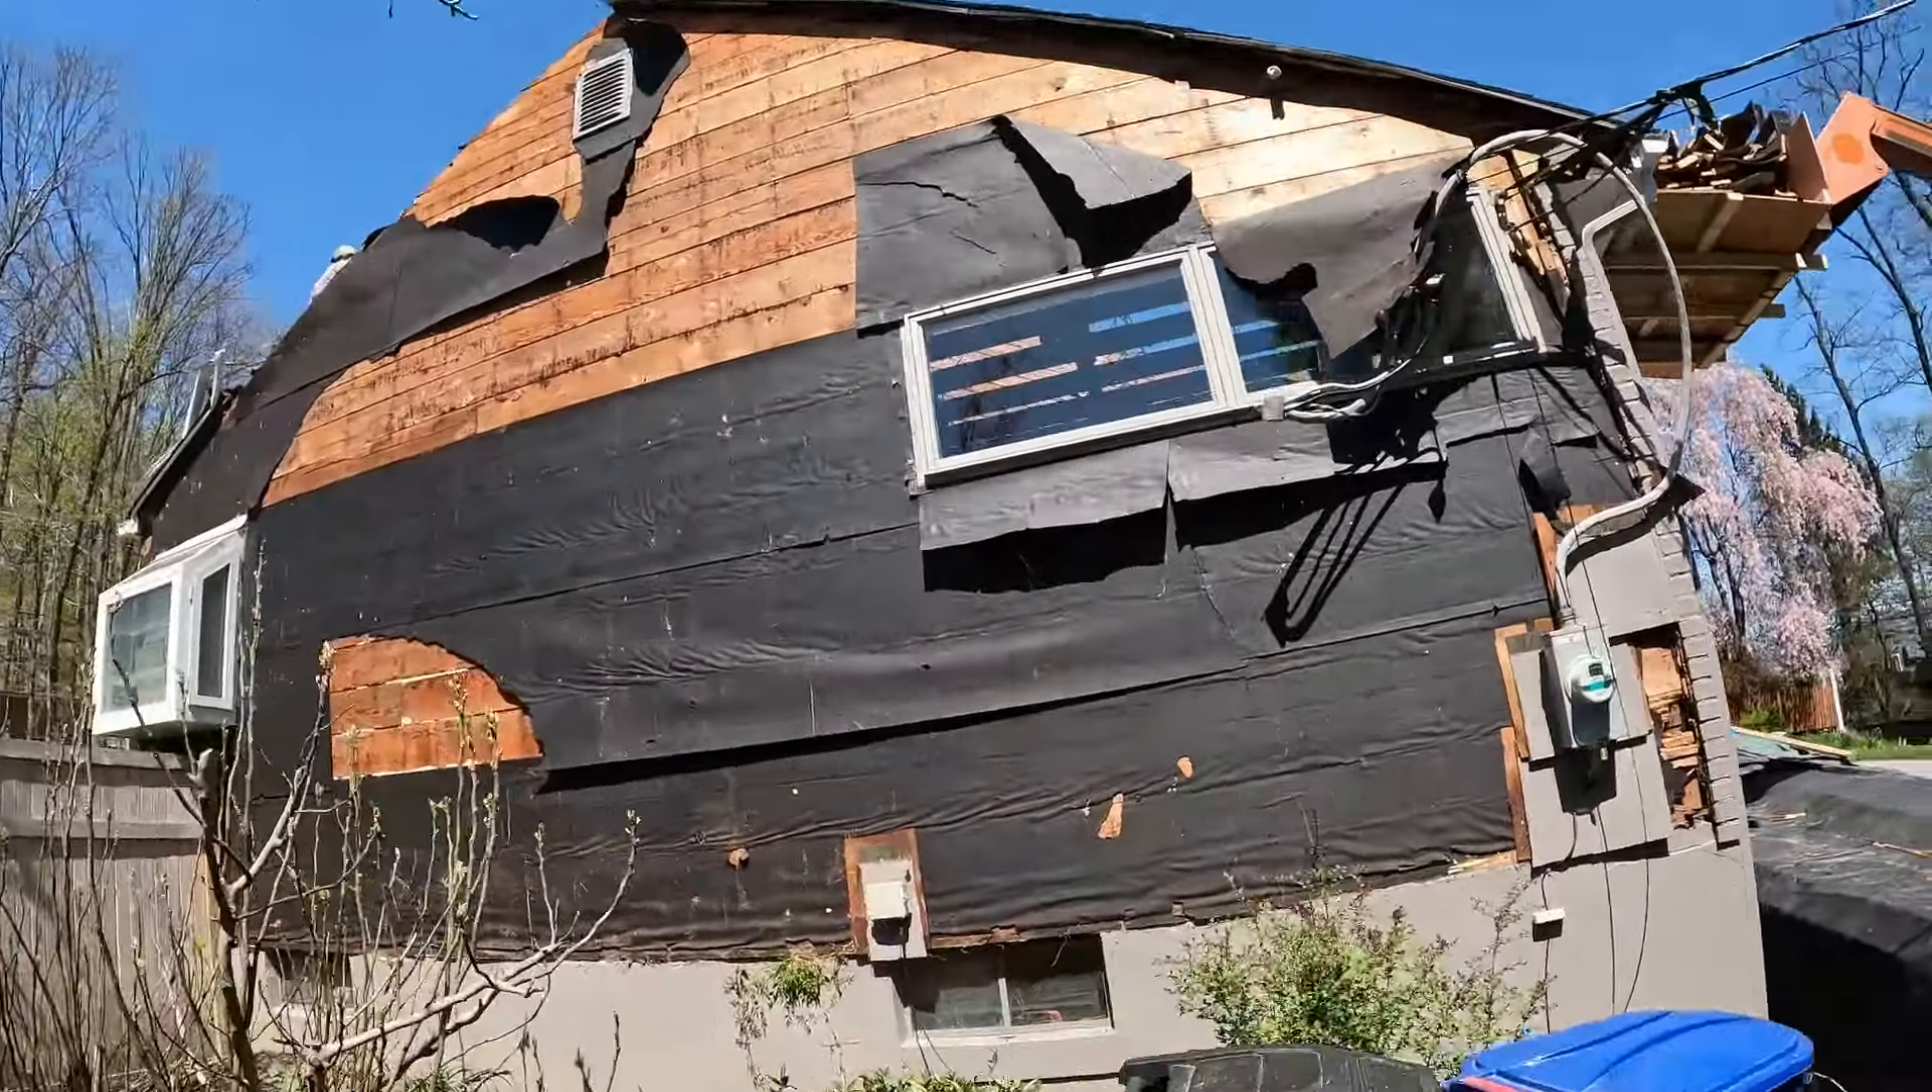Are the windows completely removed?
No.